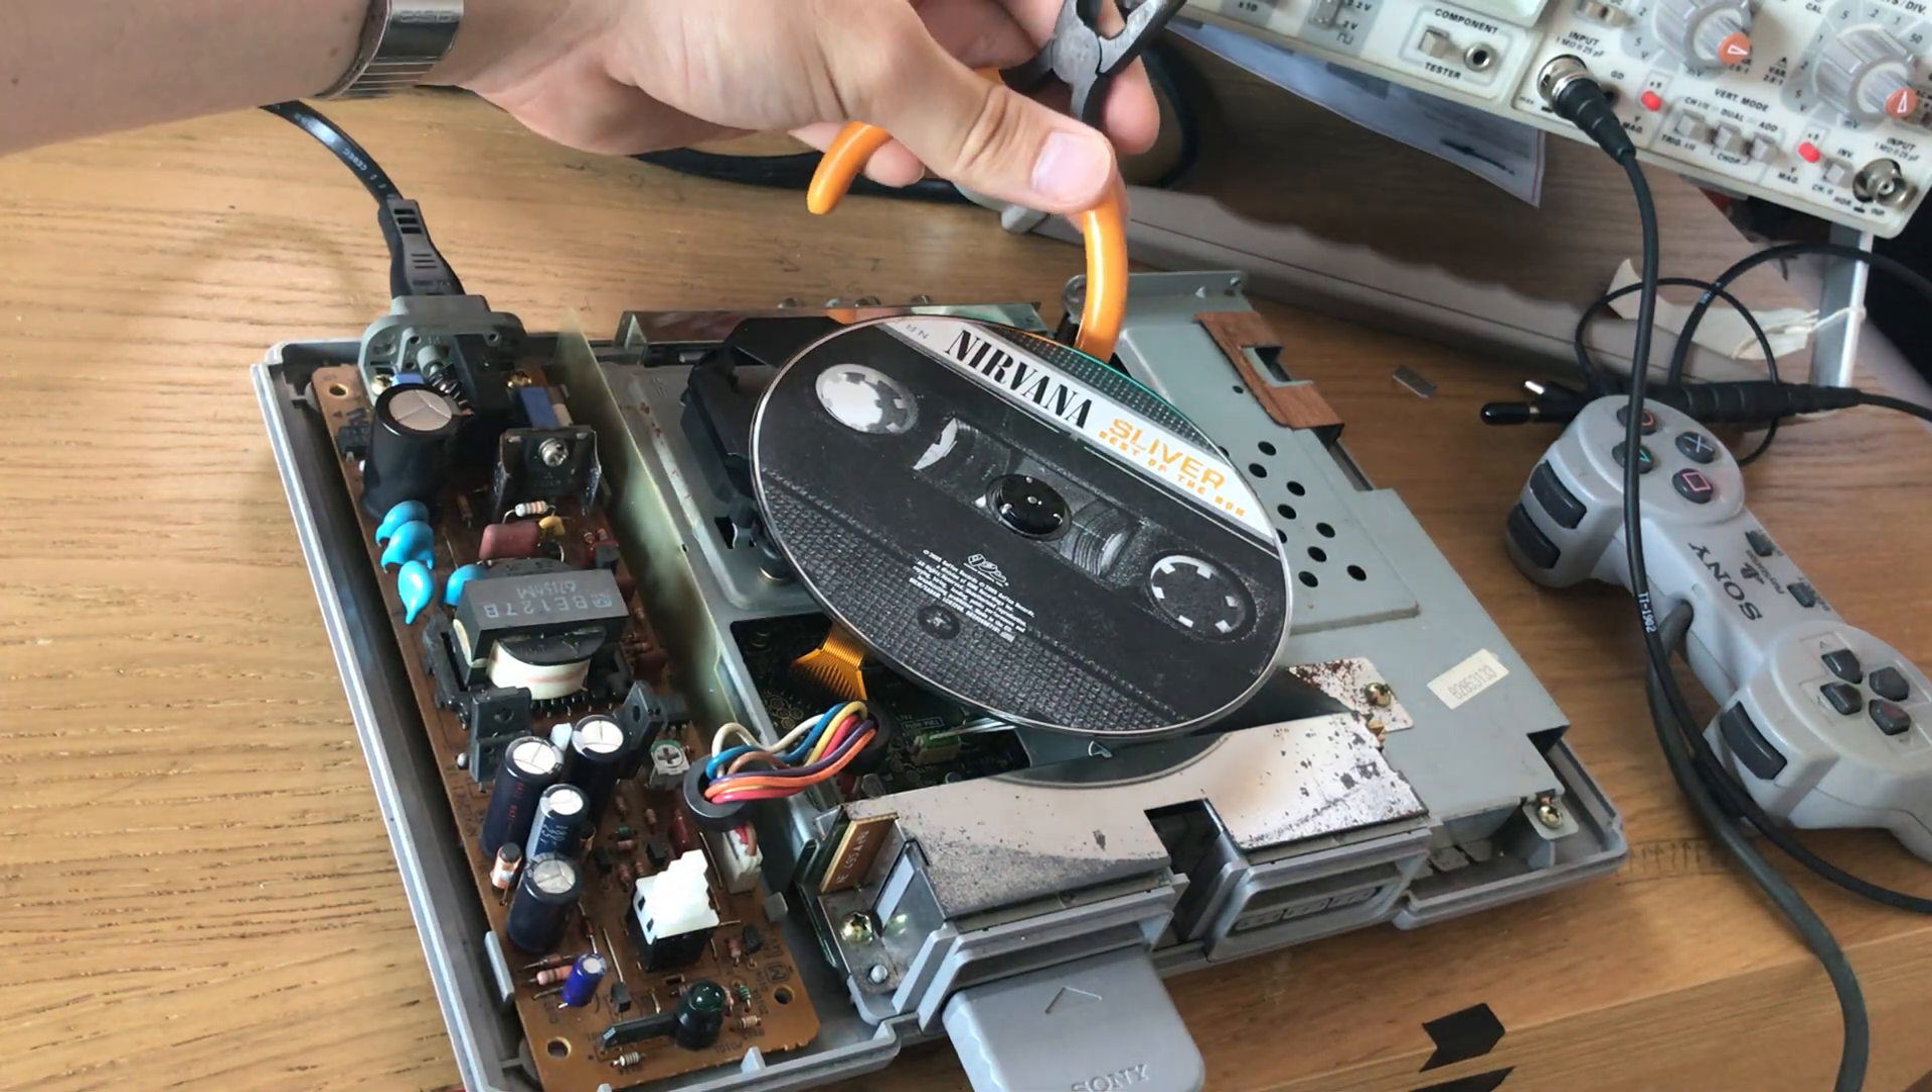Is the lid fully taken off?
Yes.